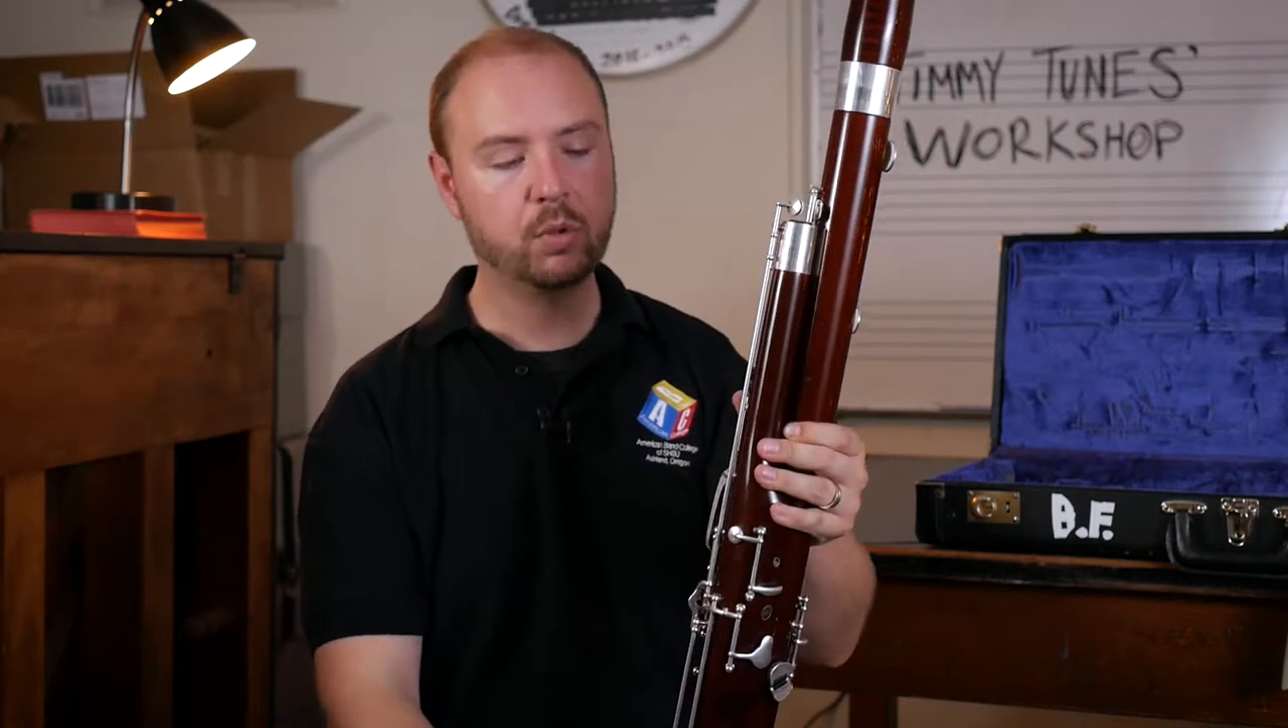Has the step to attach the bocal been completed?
No.